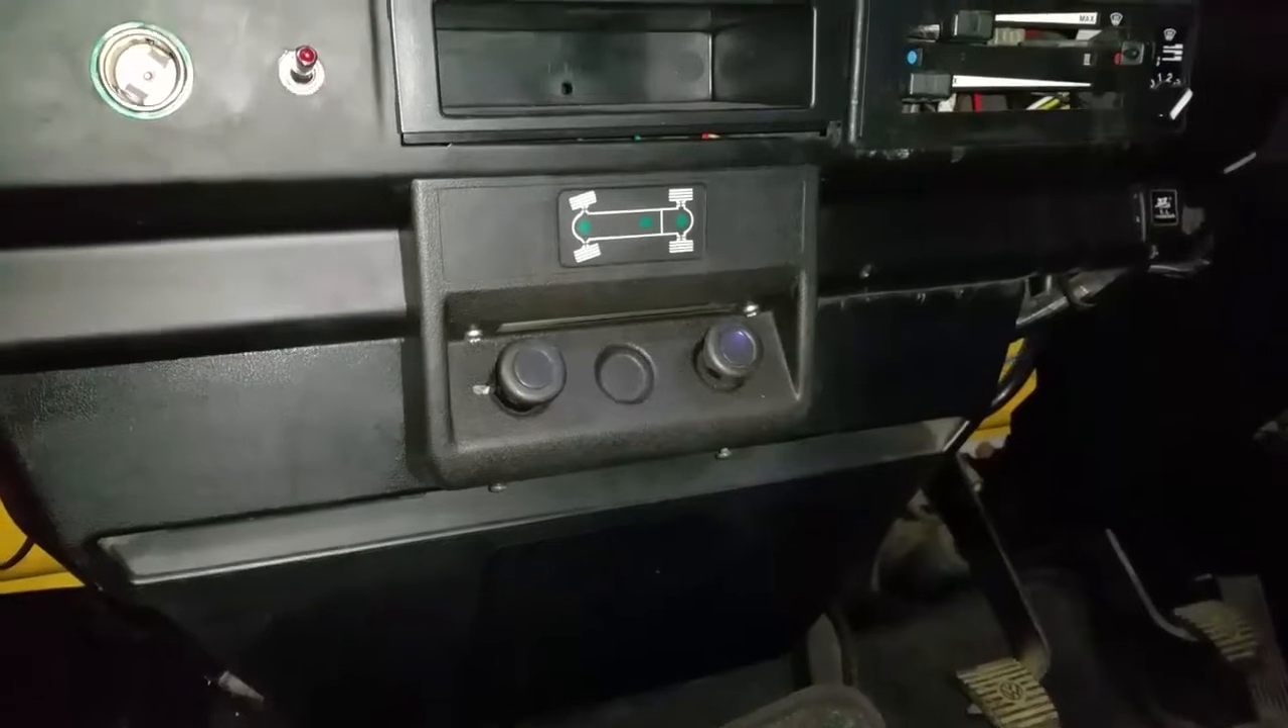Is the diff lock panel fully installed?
Yes.